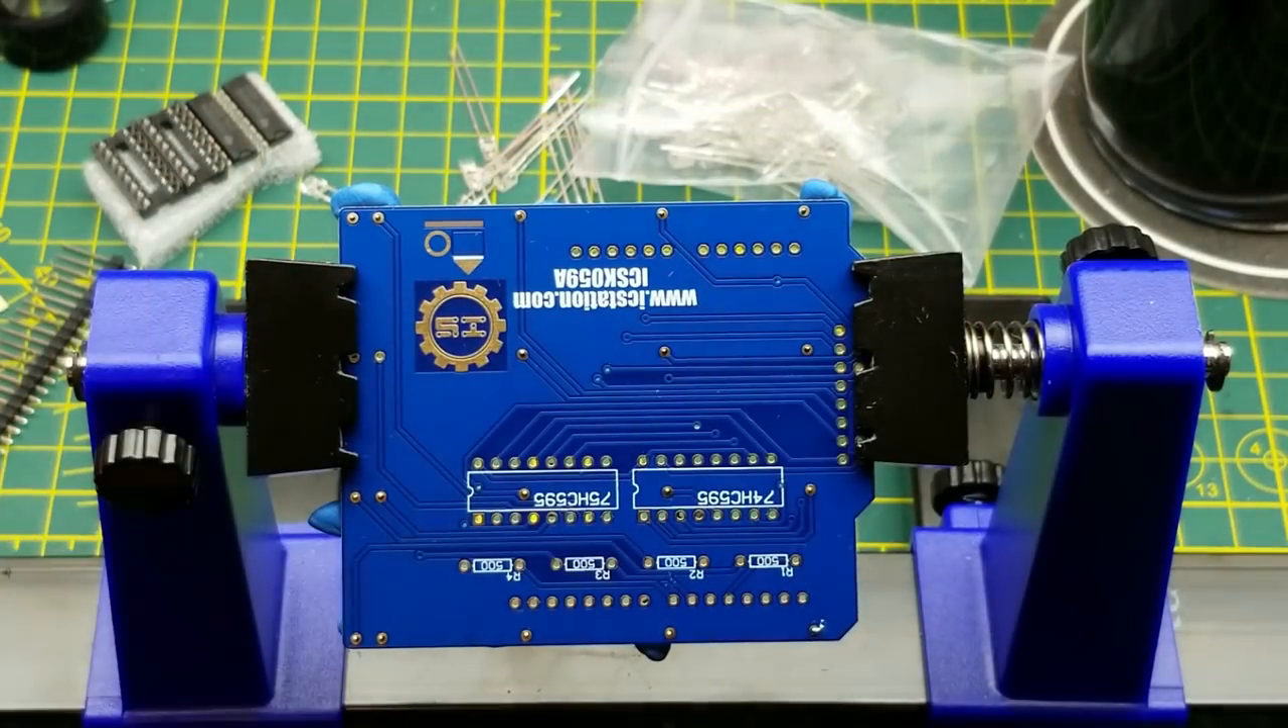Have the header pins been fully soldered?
No.